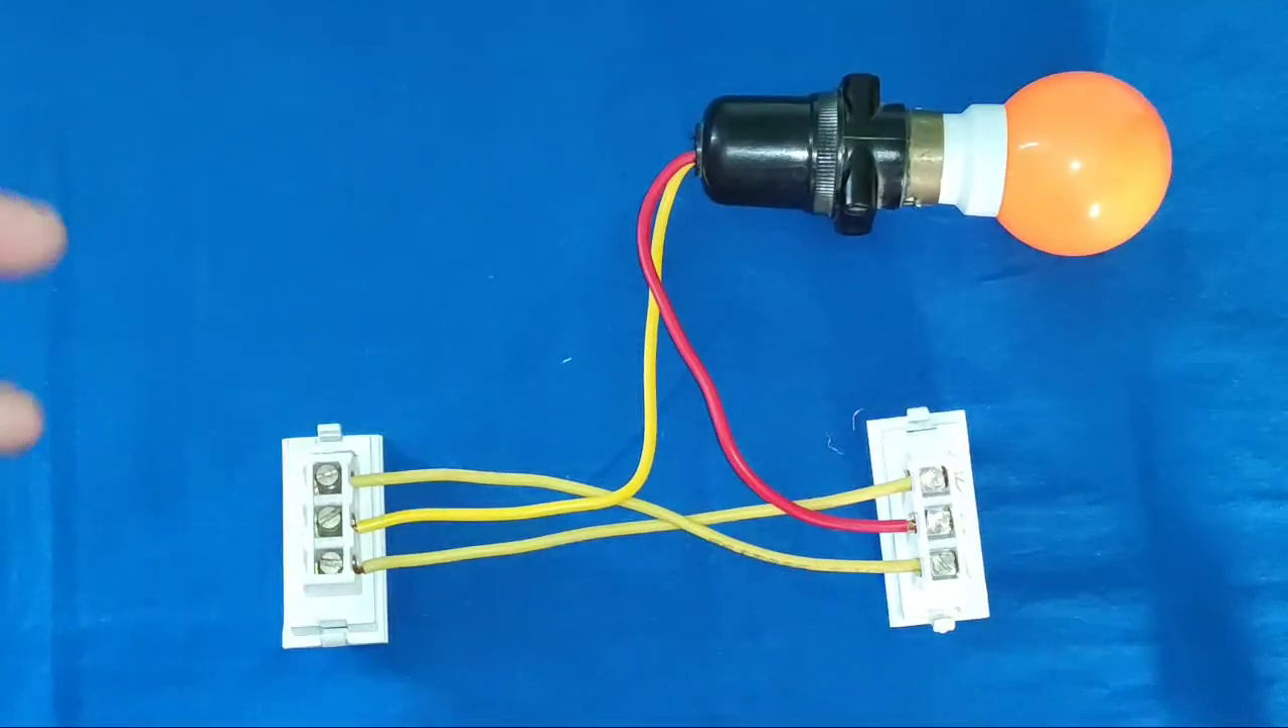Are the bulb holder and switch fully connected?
Yes.